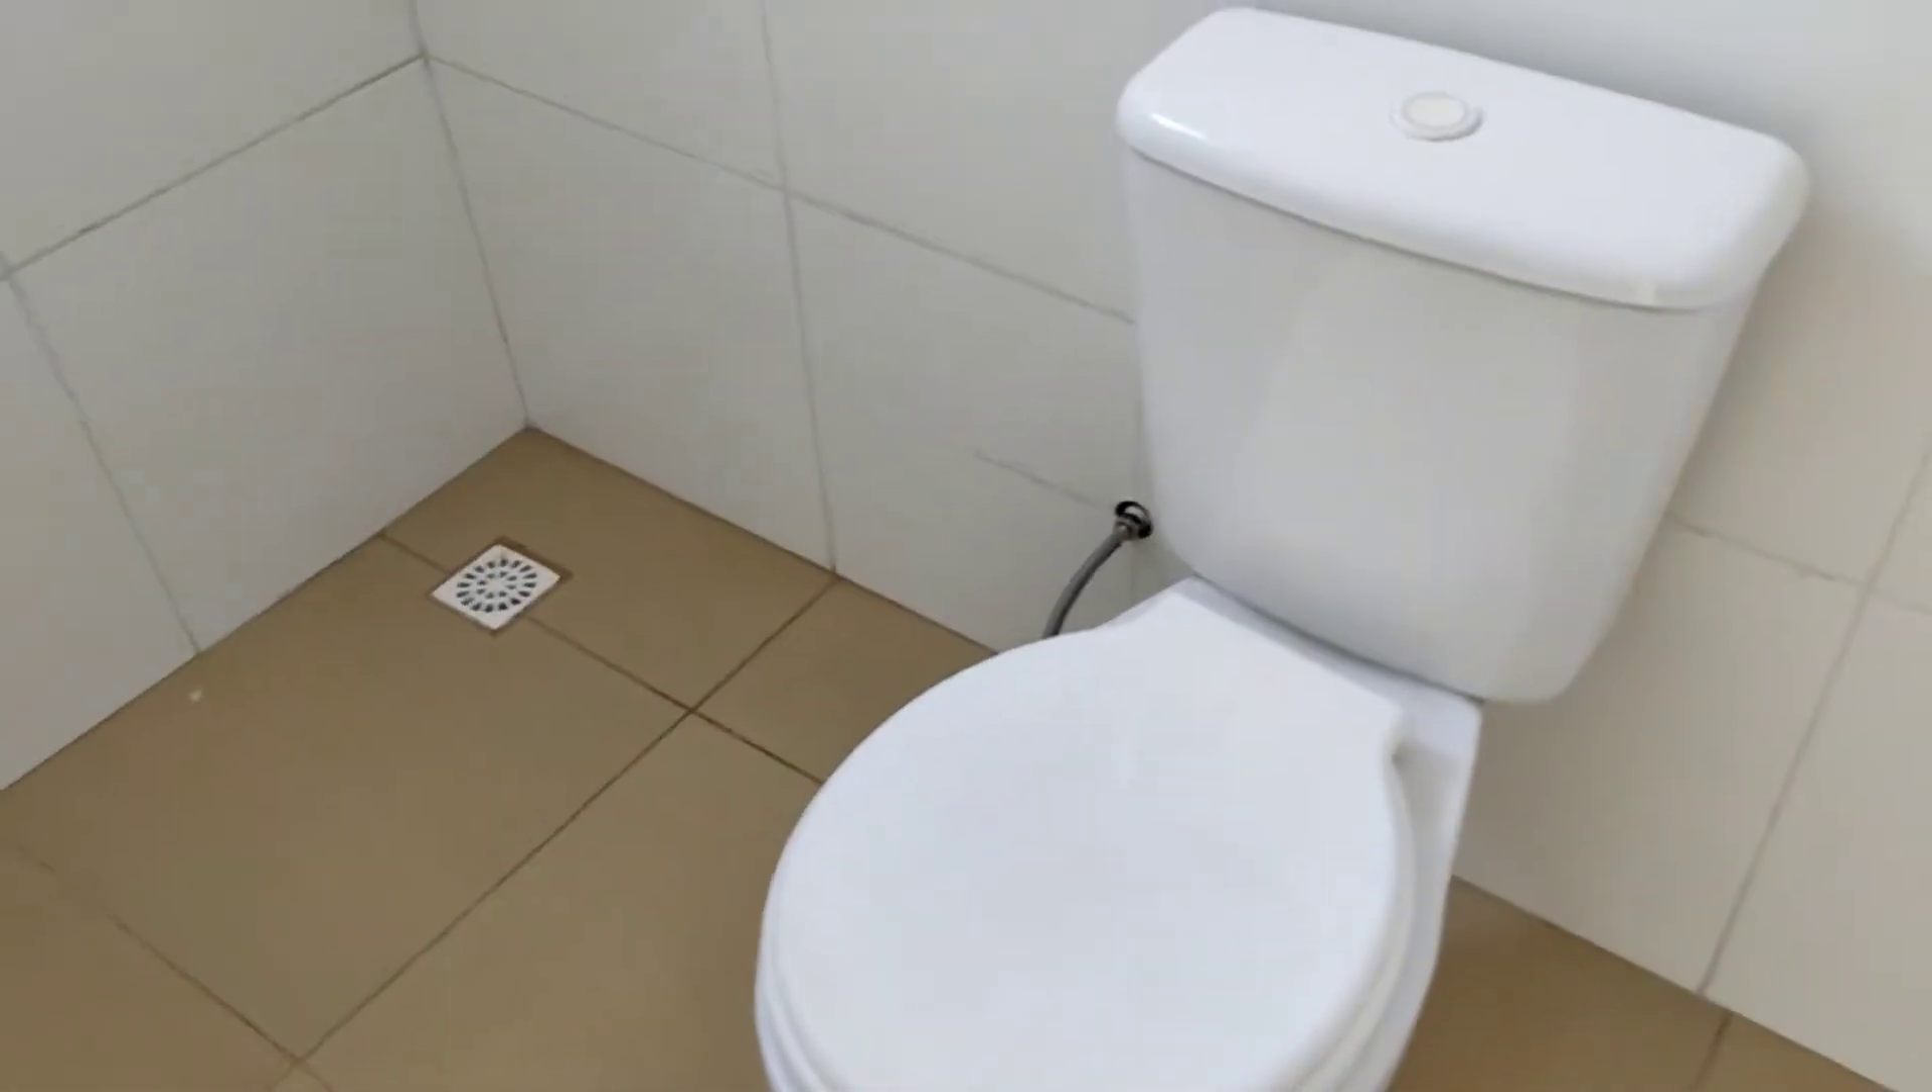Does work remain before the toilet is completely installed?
No.